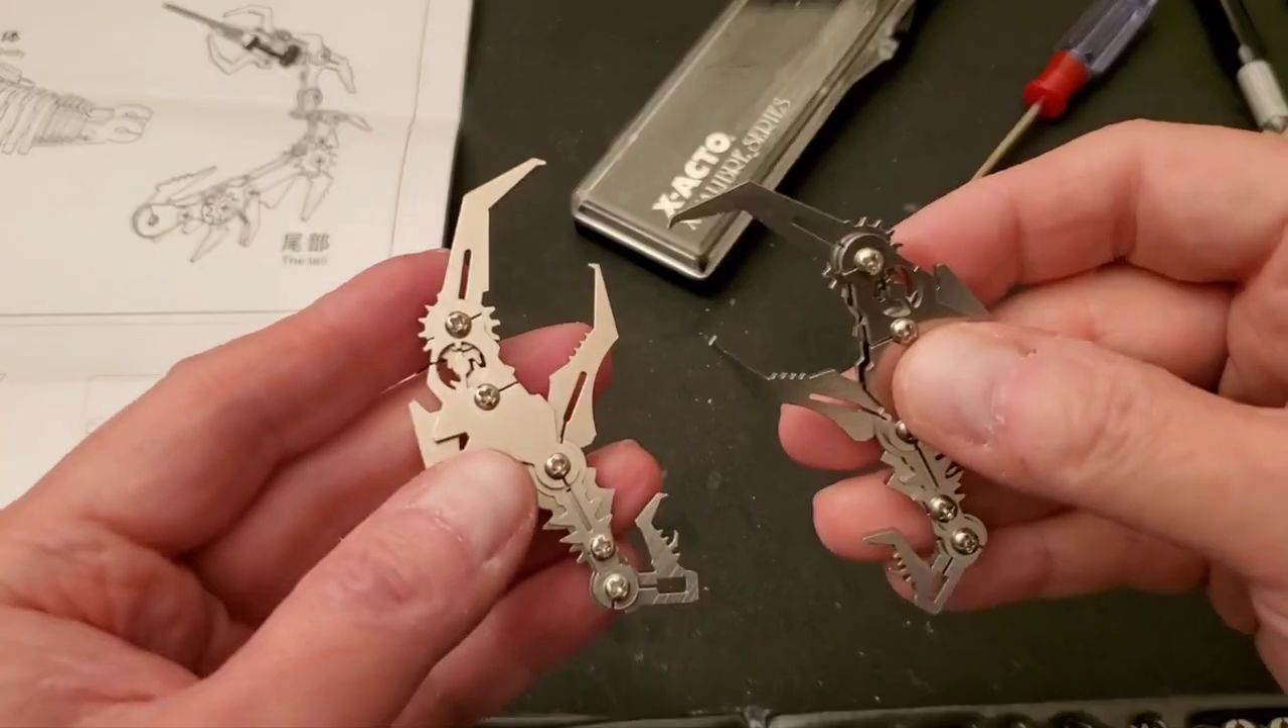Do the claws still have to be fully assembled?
No.